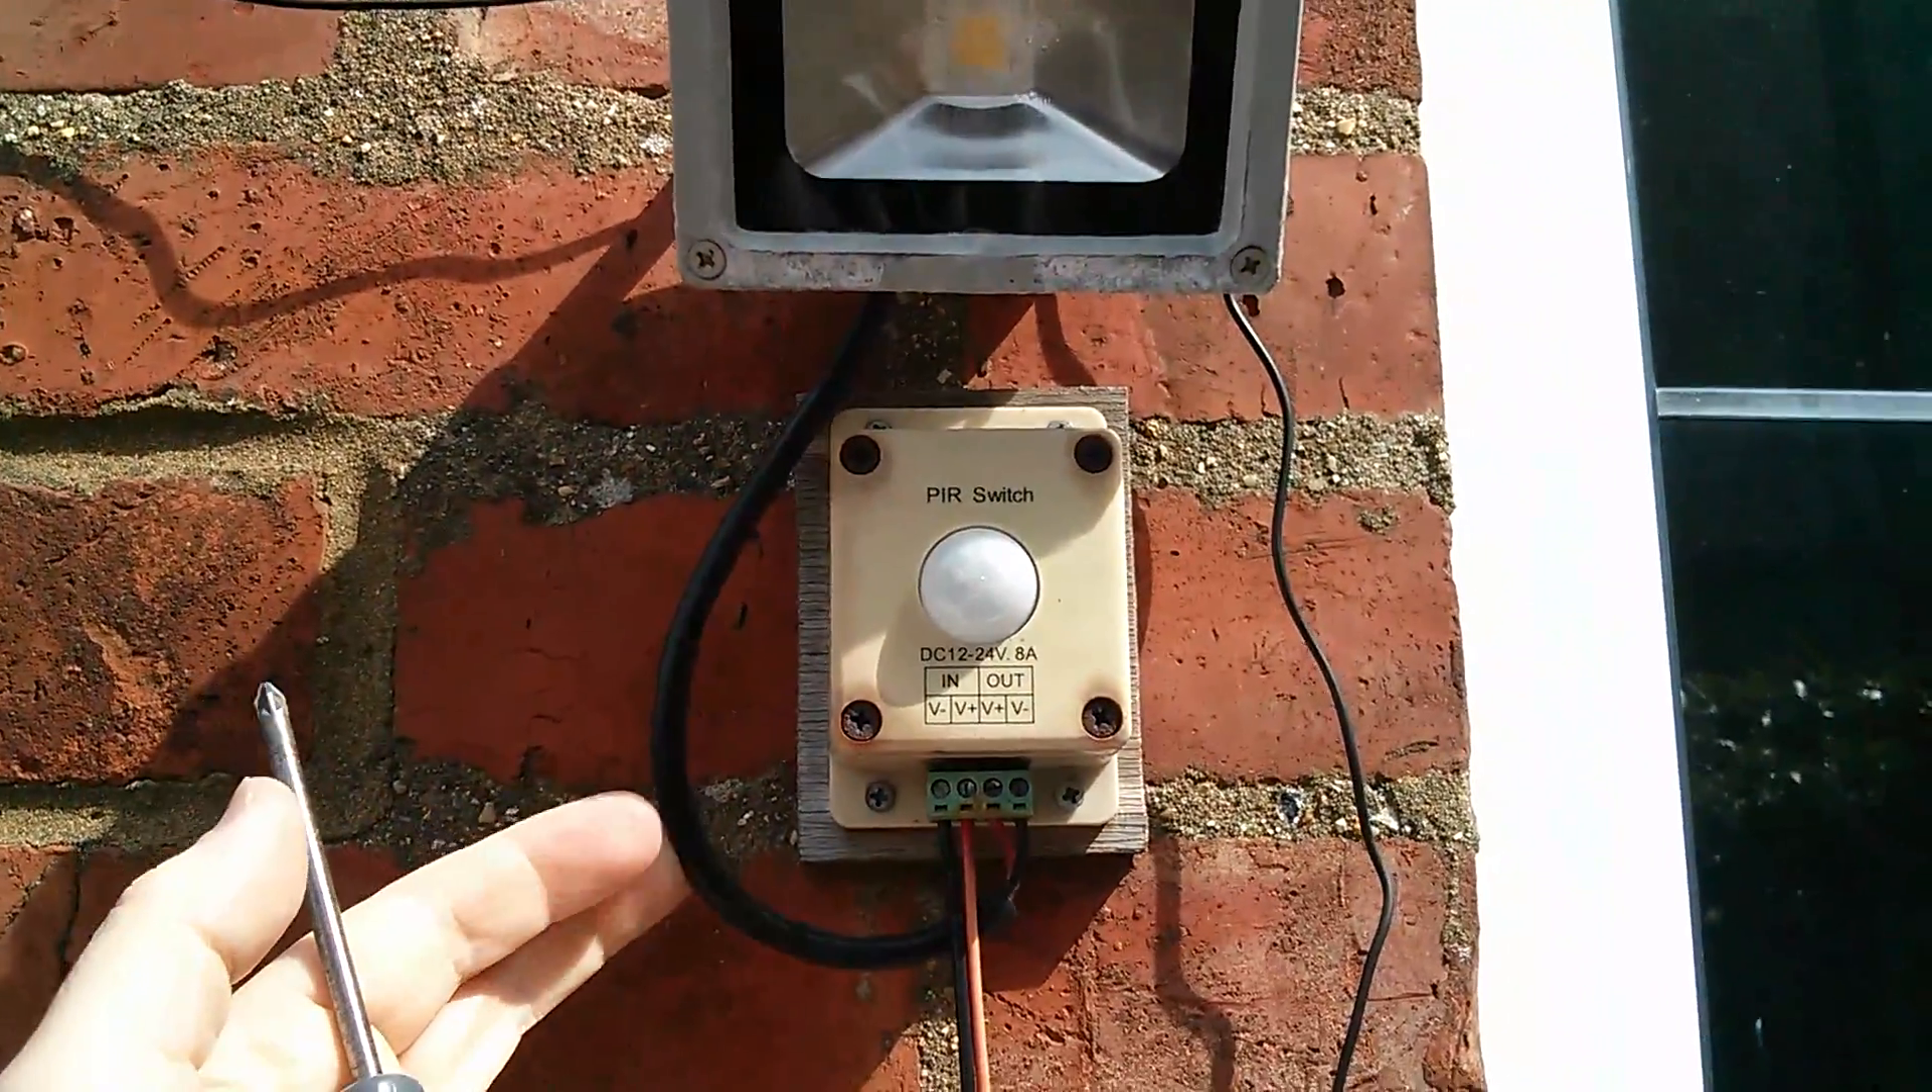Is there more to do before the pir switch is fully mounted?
No.